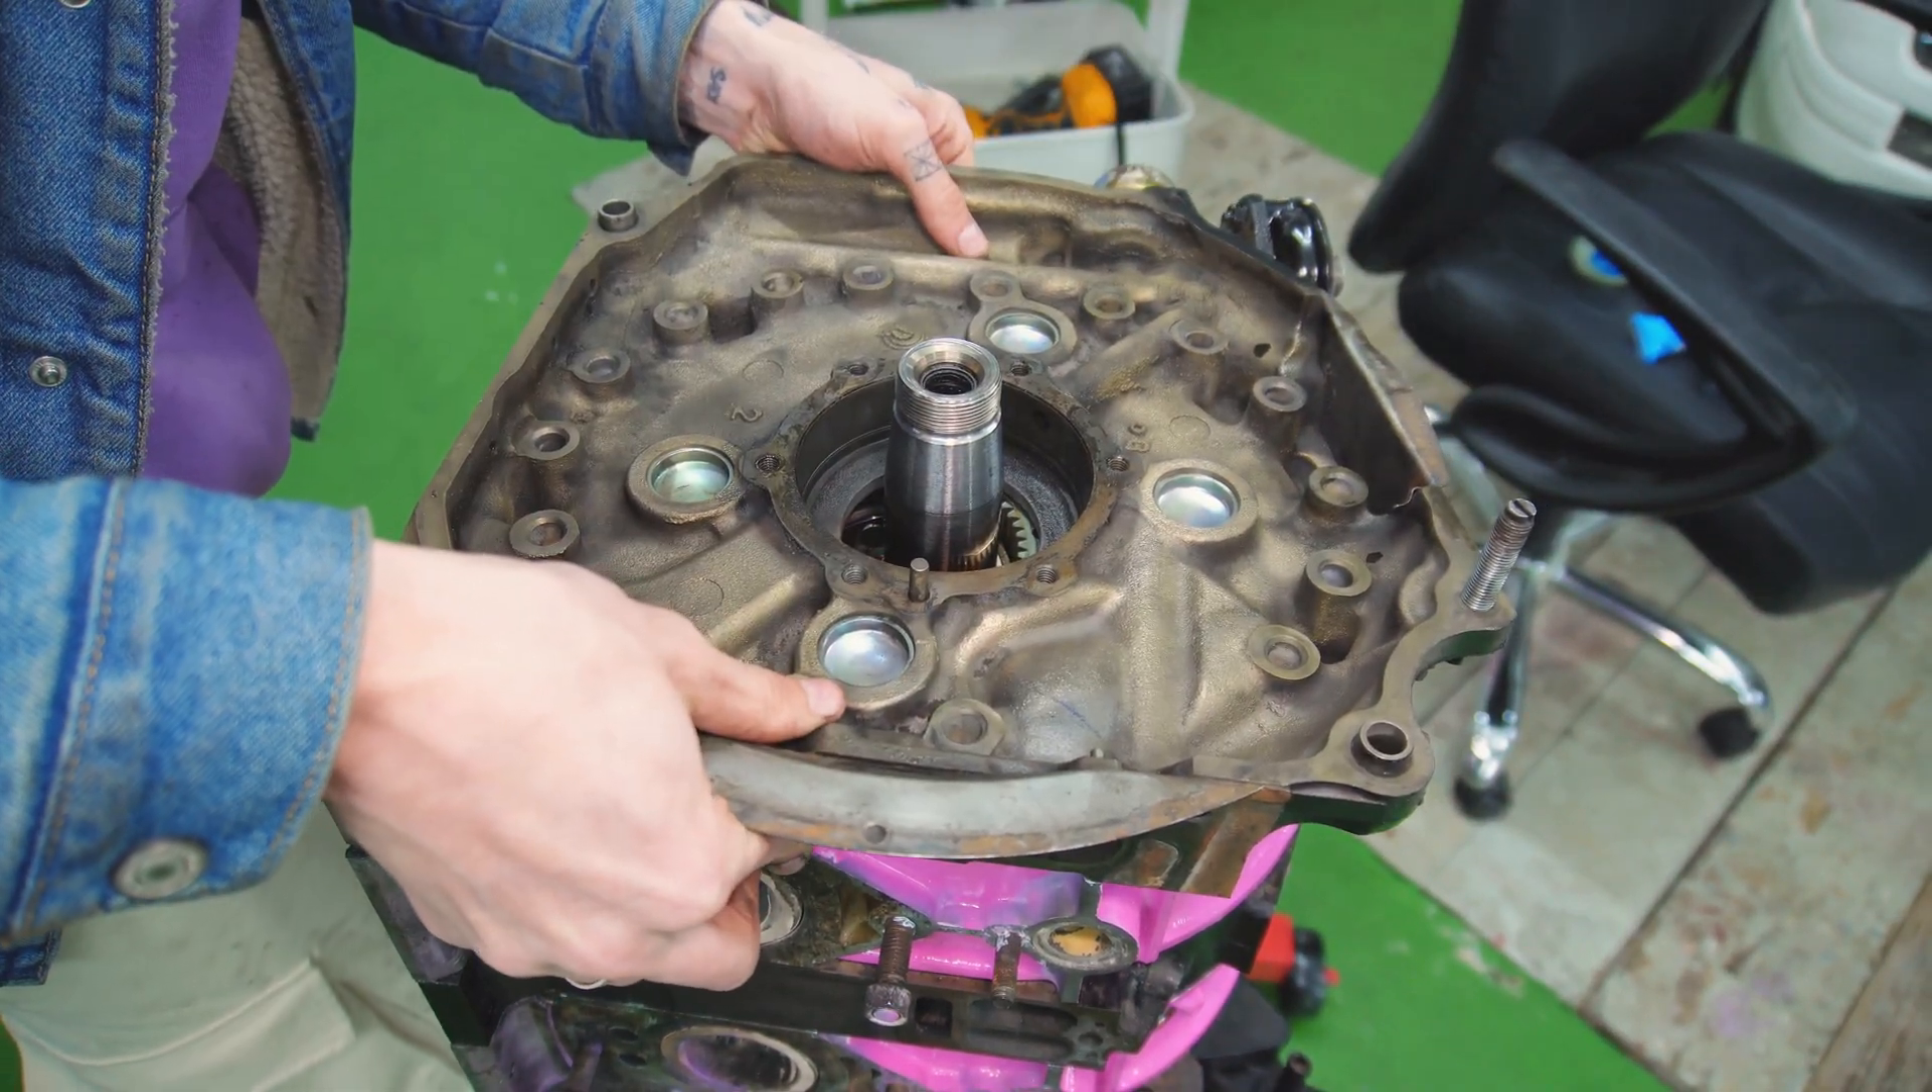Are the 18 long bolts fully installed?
No.